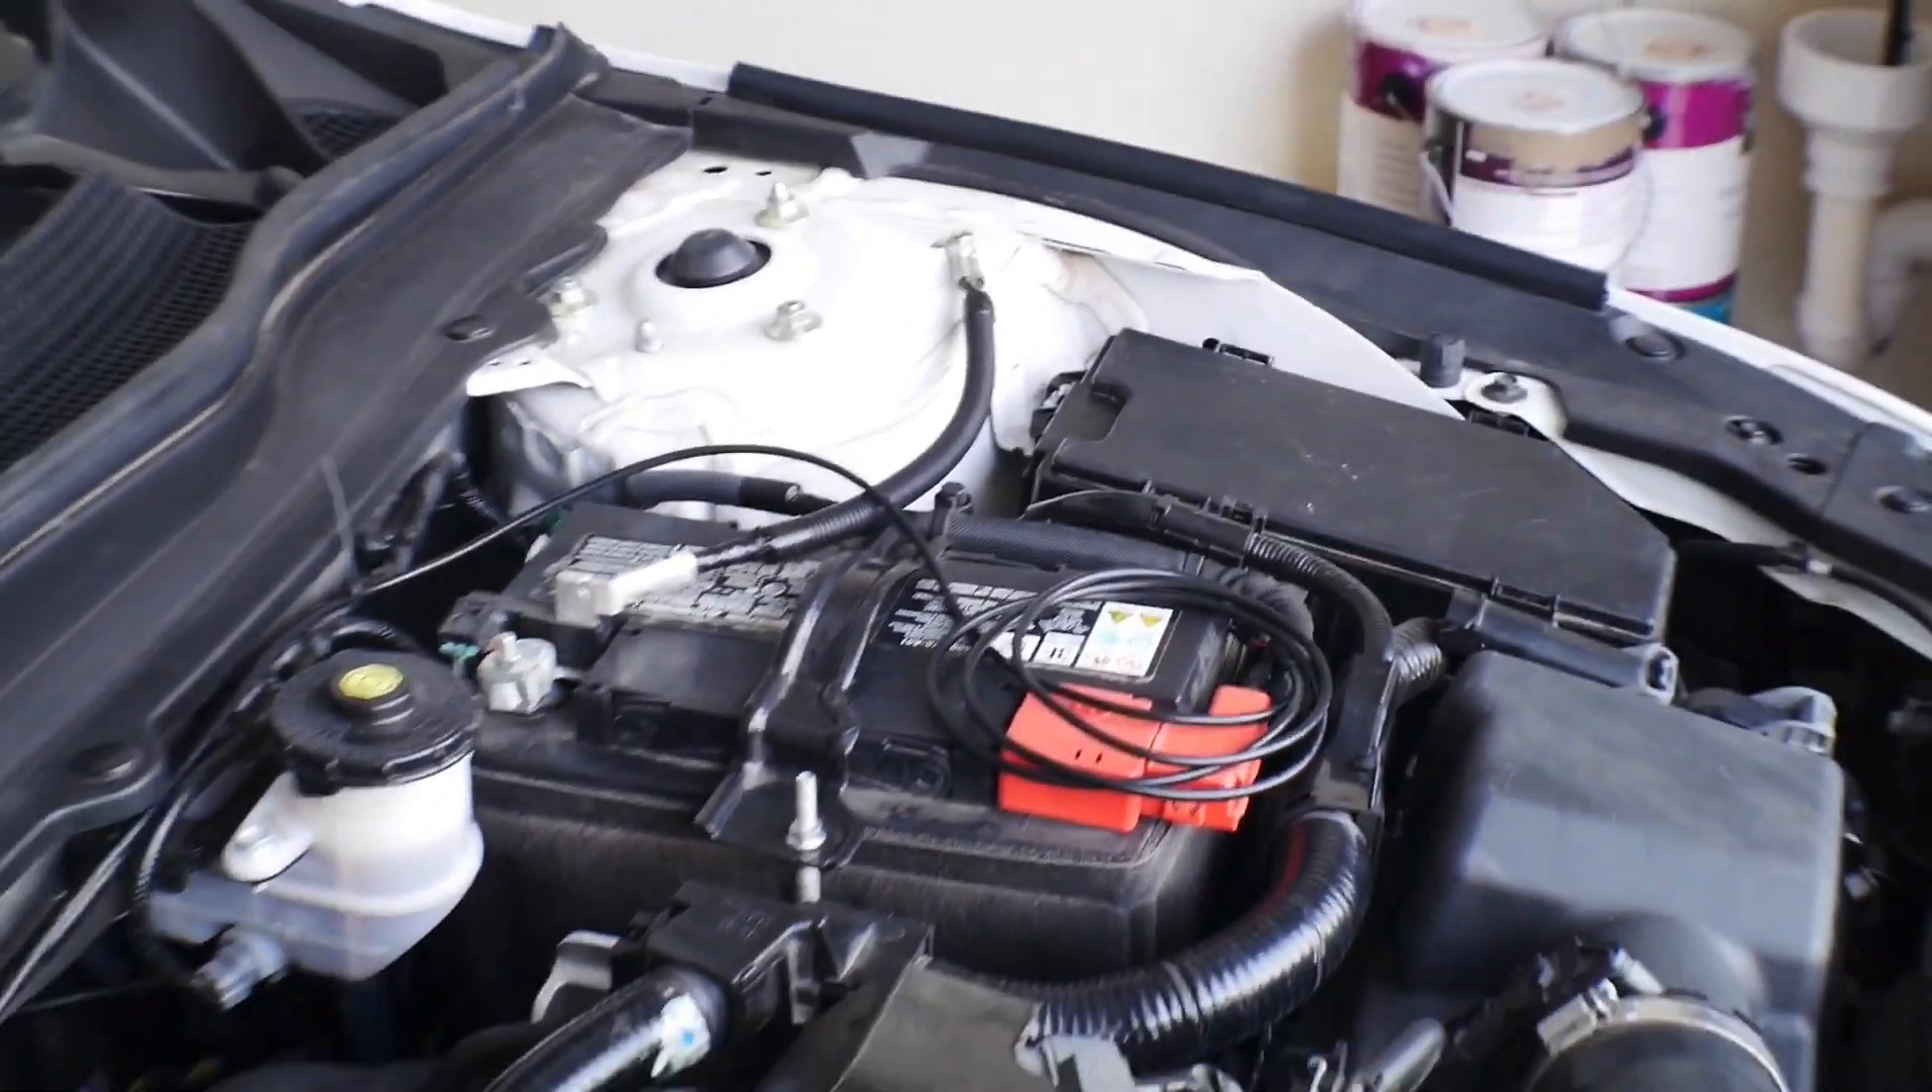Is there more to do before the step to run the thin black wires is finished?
Yes.